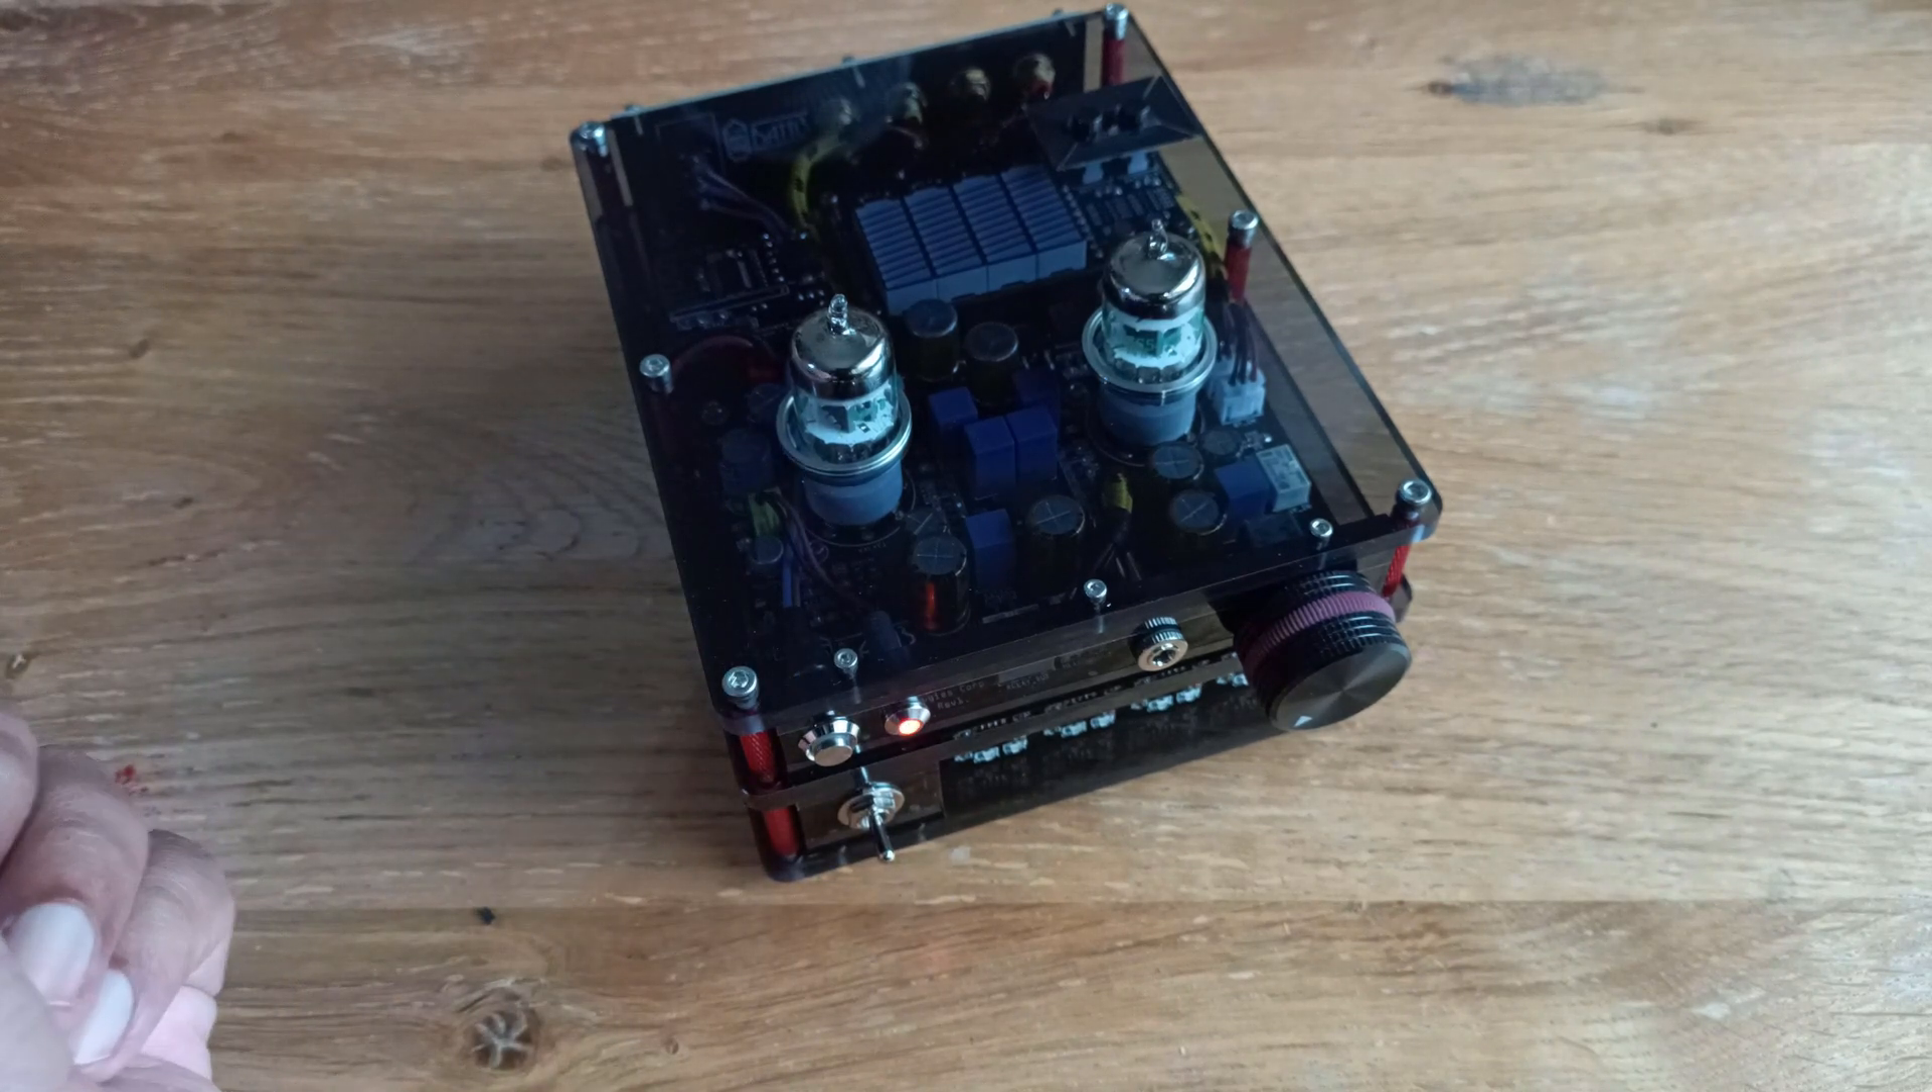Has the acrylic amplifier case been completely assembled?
Yes.